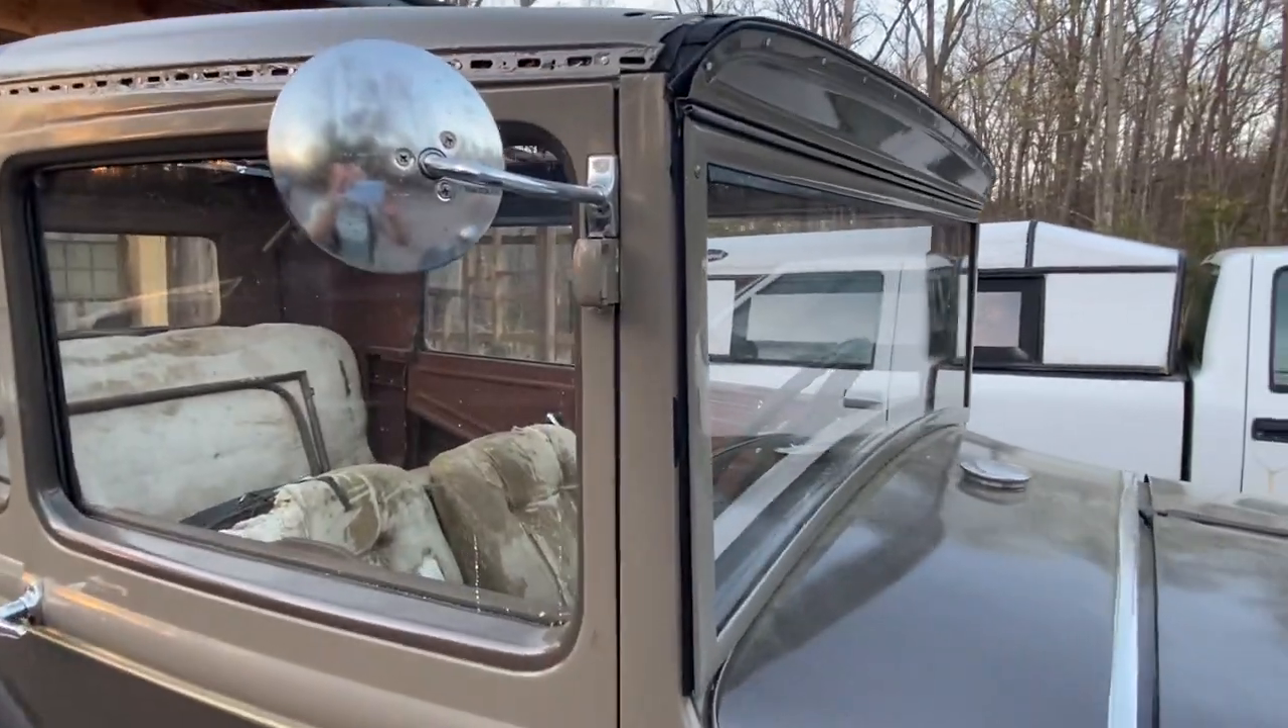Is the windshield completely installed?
Yes.